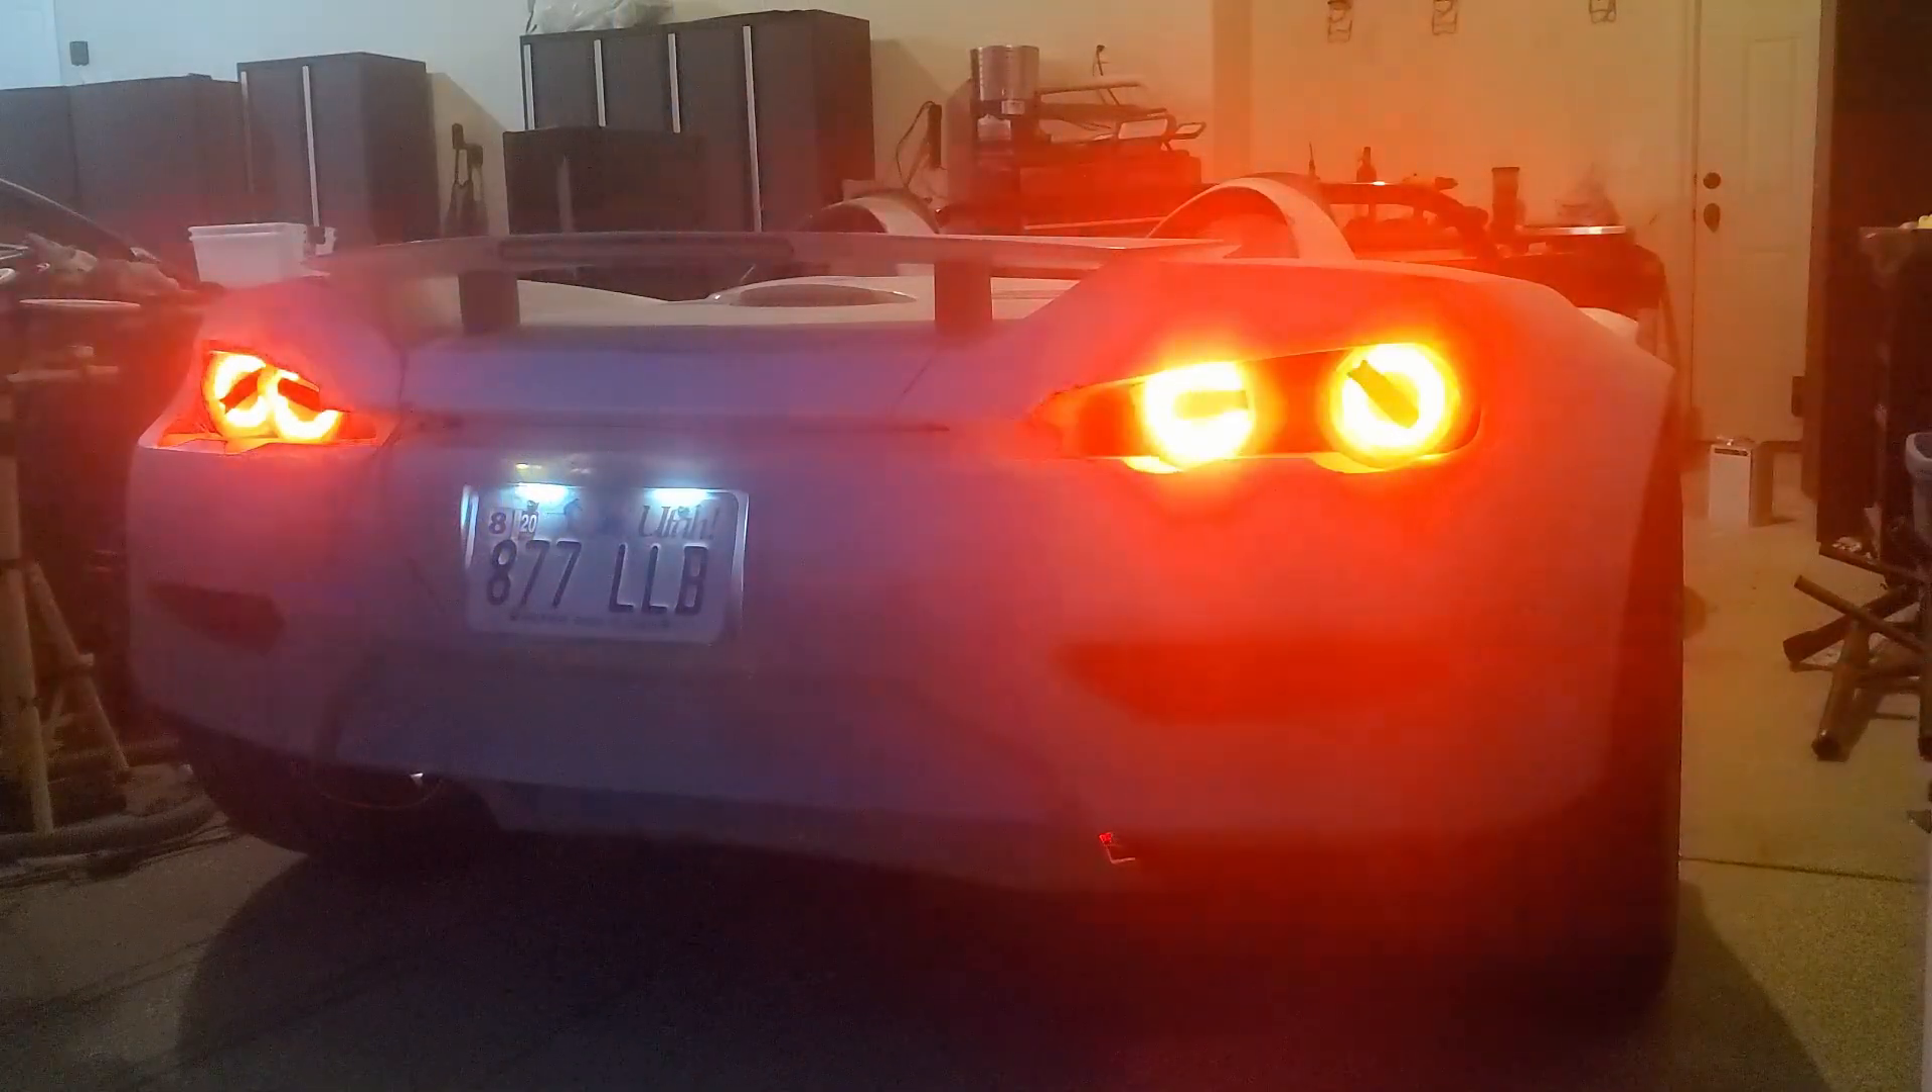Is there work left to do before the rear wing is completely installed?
No.